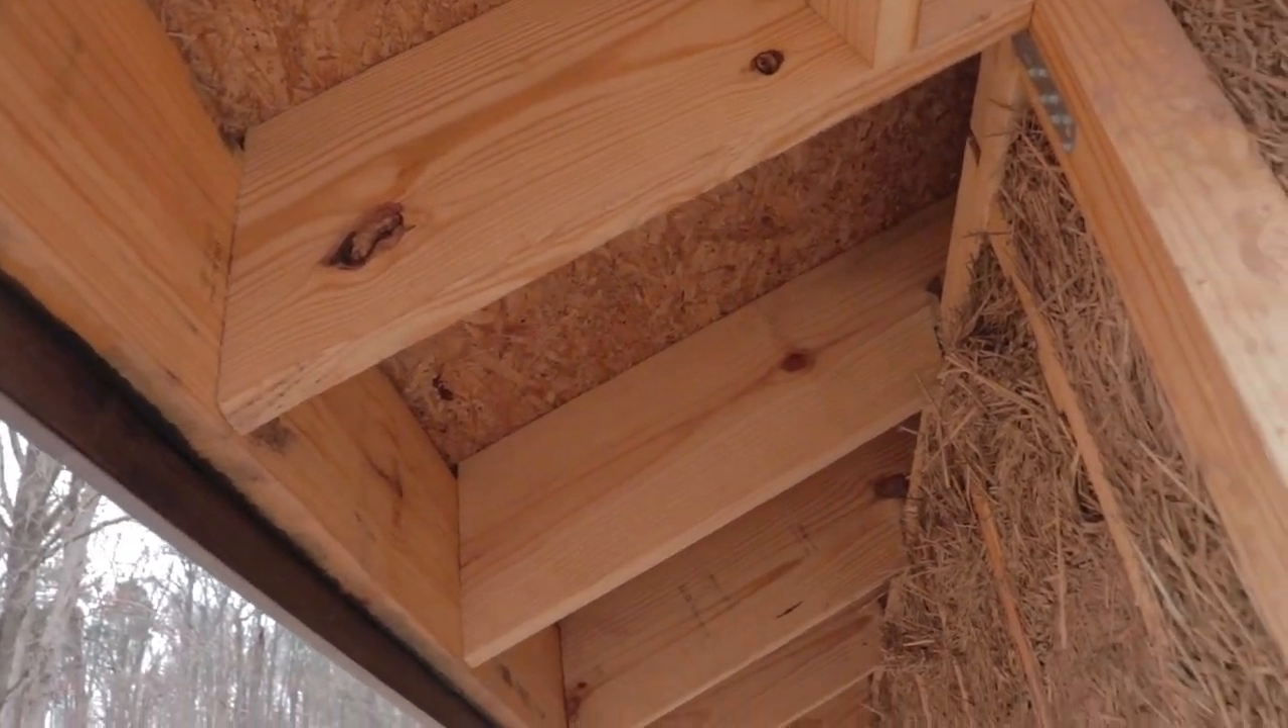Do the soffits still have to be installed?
Yes.